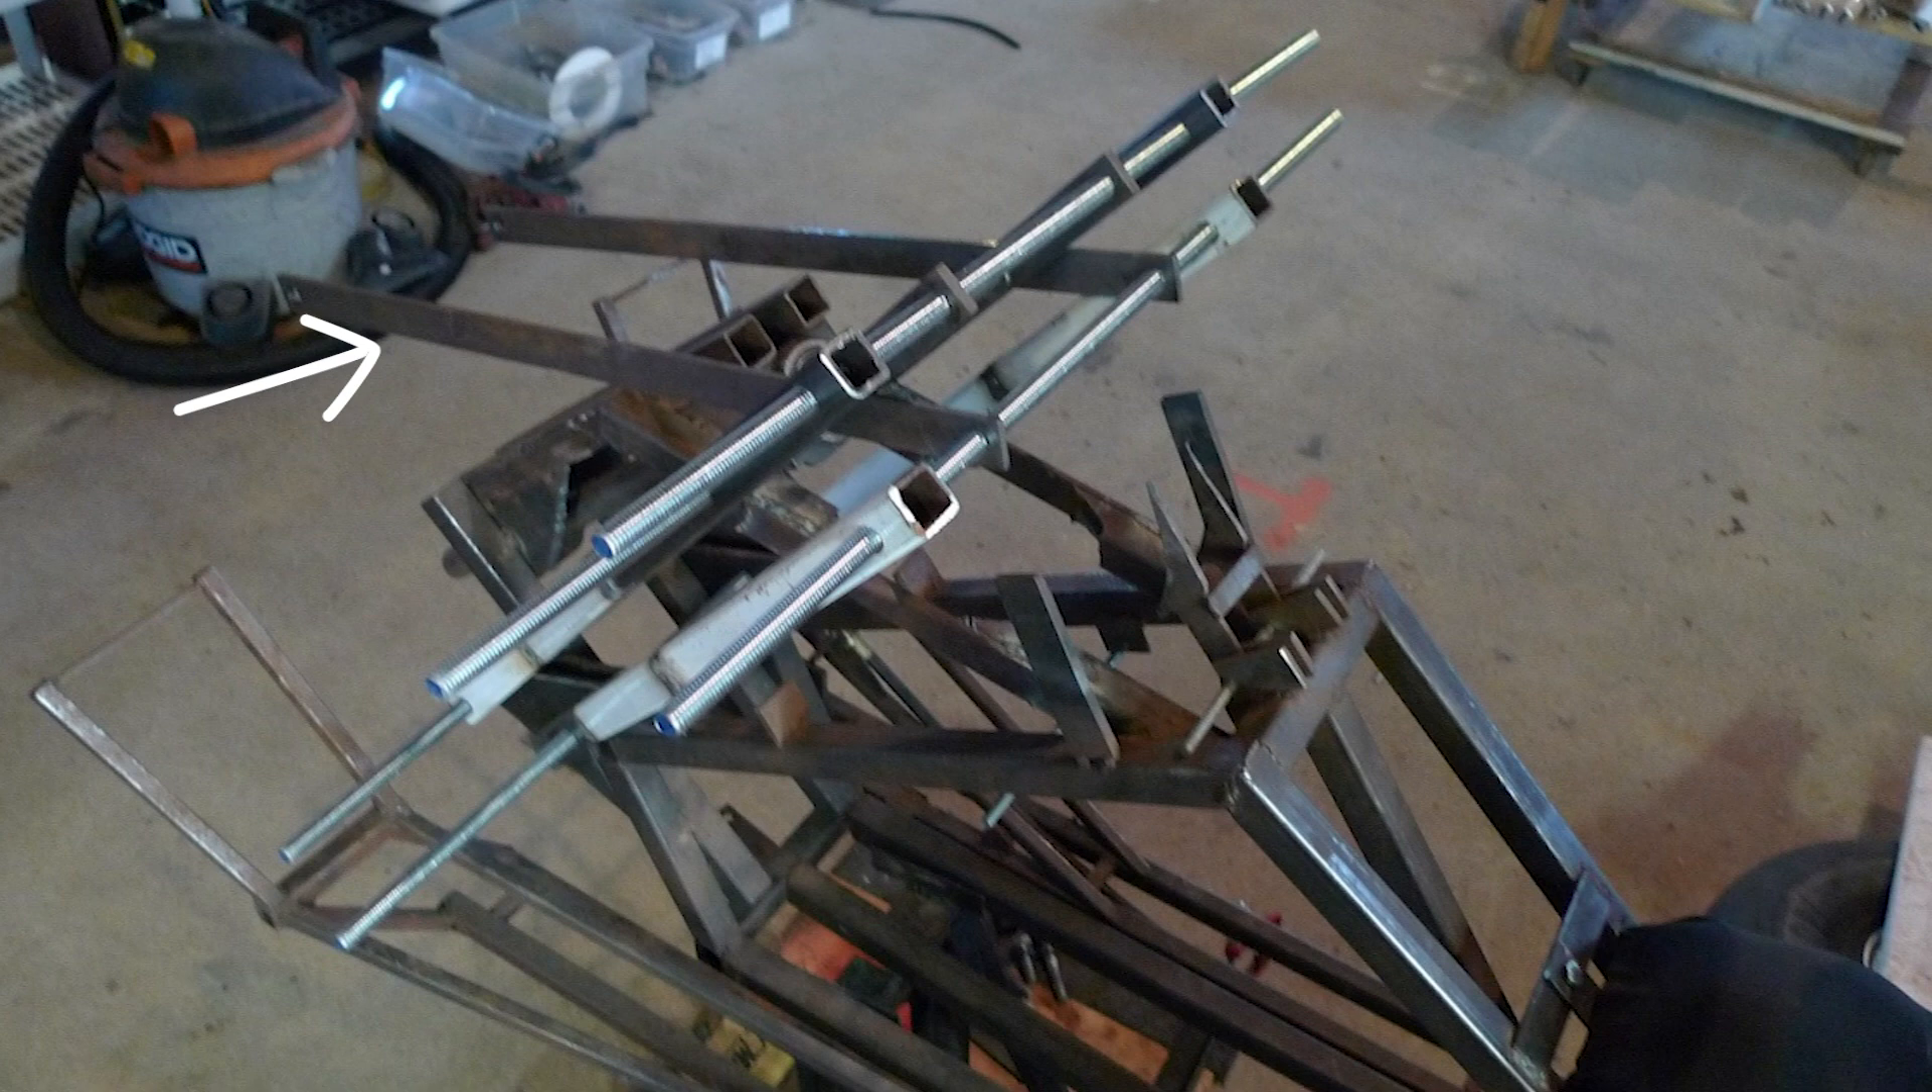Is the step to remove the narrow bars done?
No.